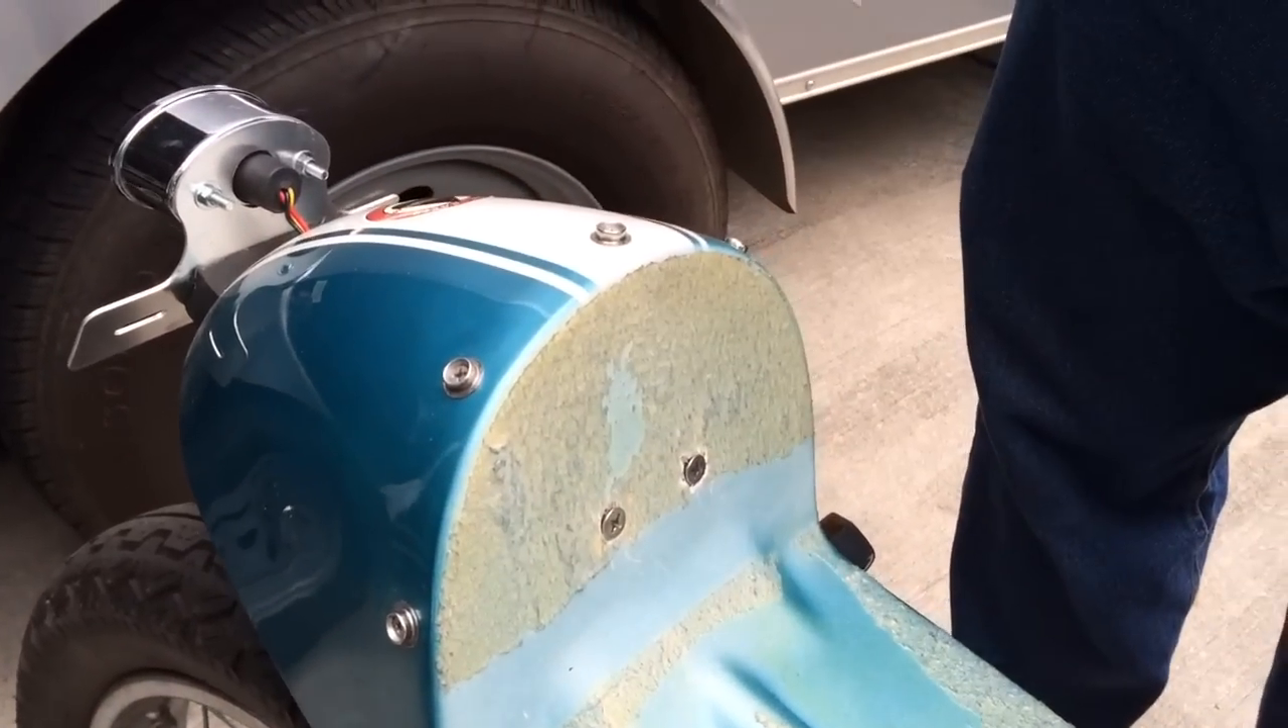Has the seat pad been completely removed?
Yes.